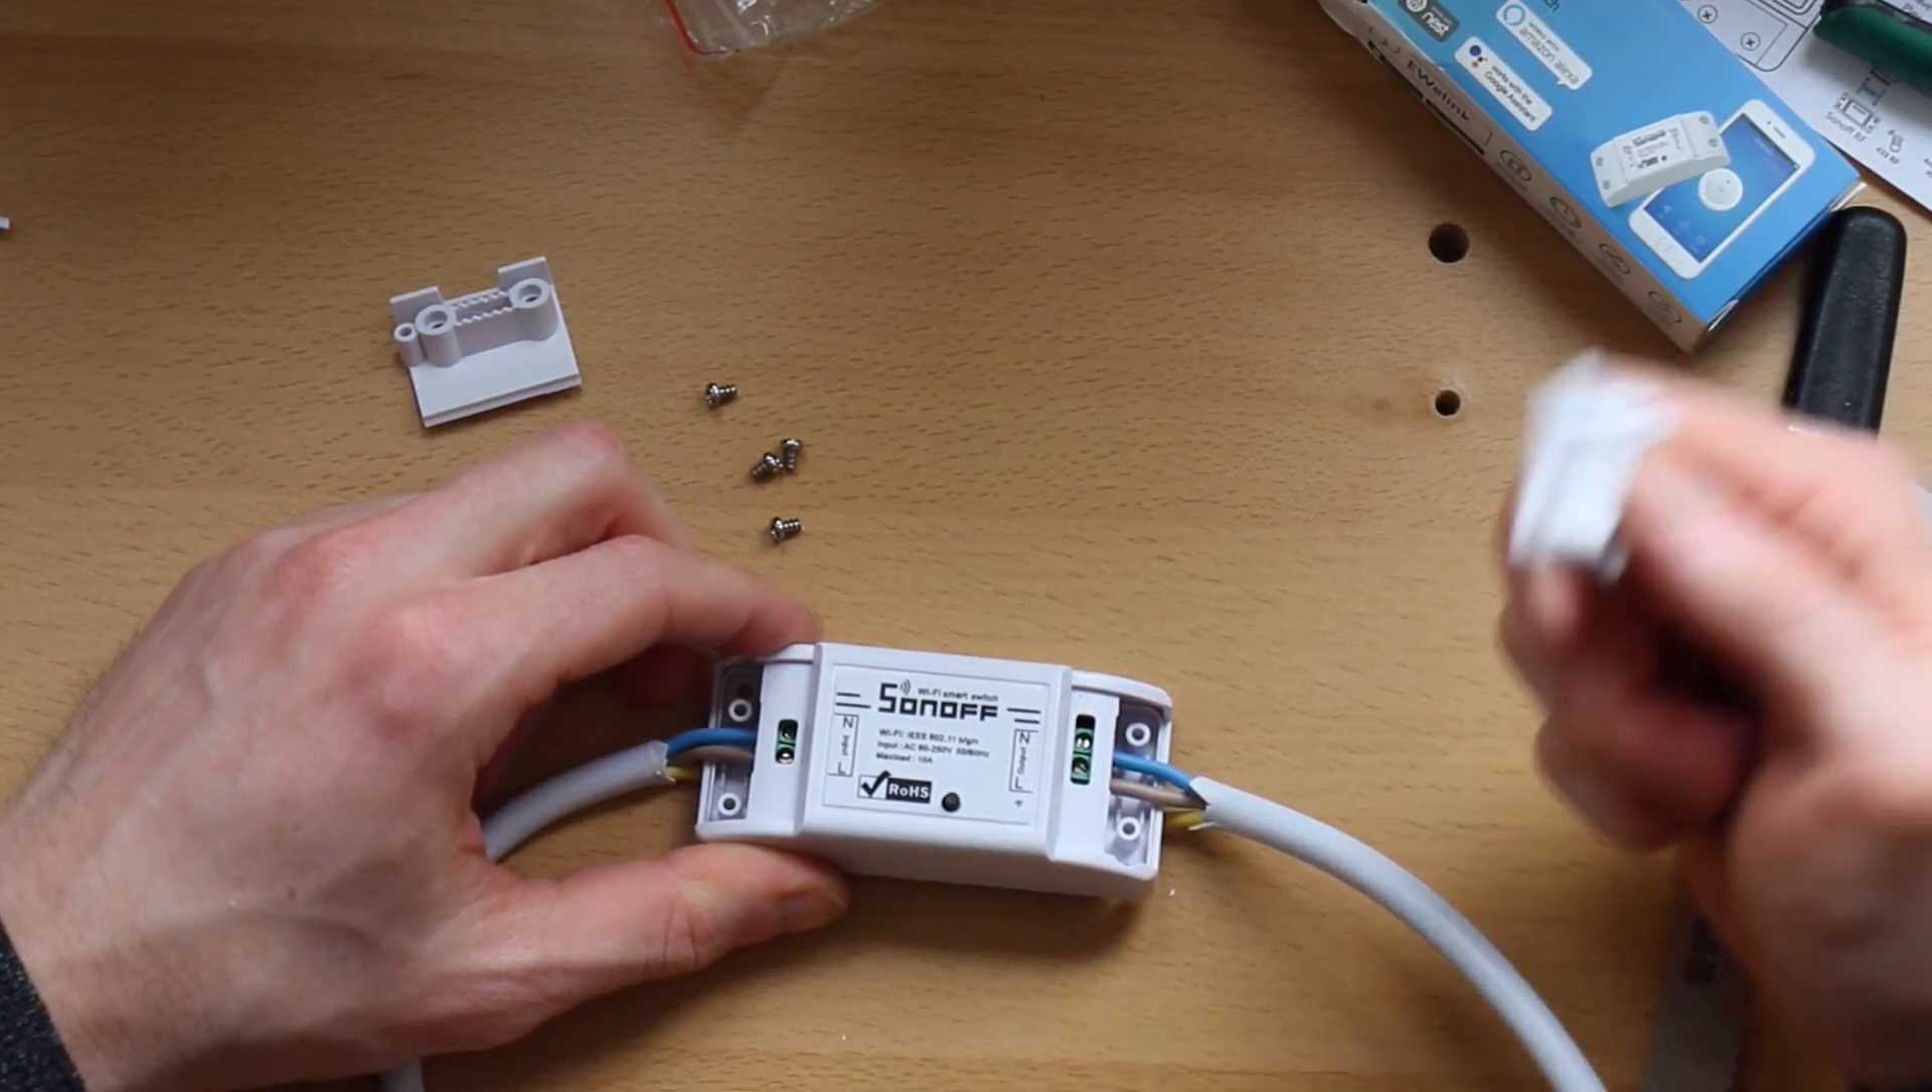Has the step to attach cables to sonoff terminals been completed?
Yes.